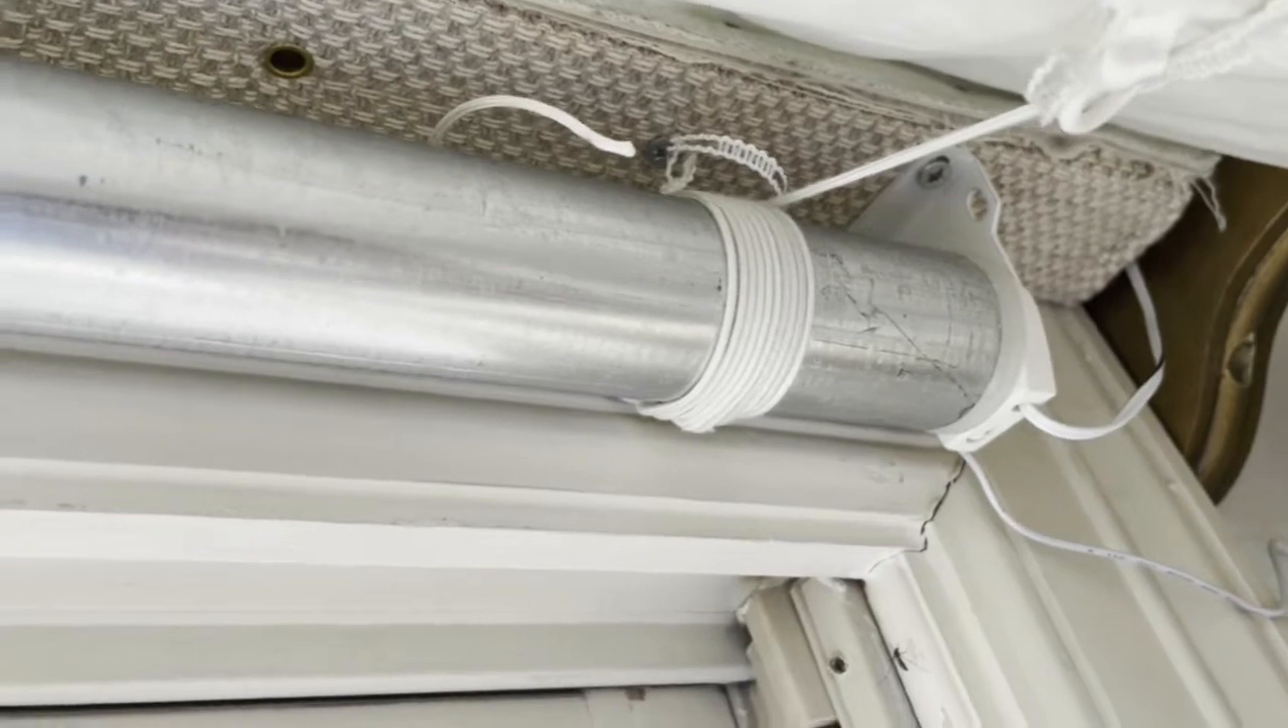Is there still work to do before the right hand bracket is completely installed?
No.